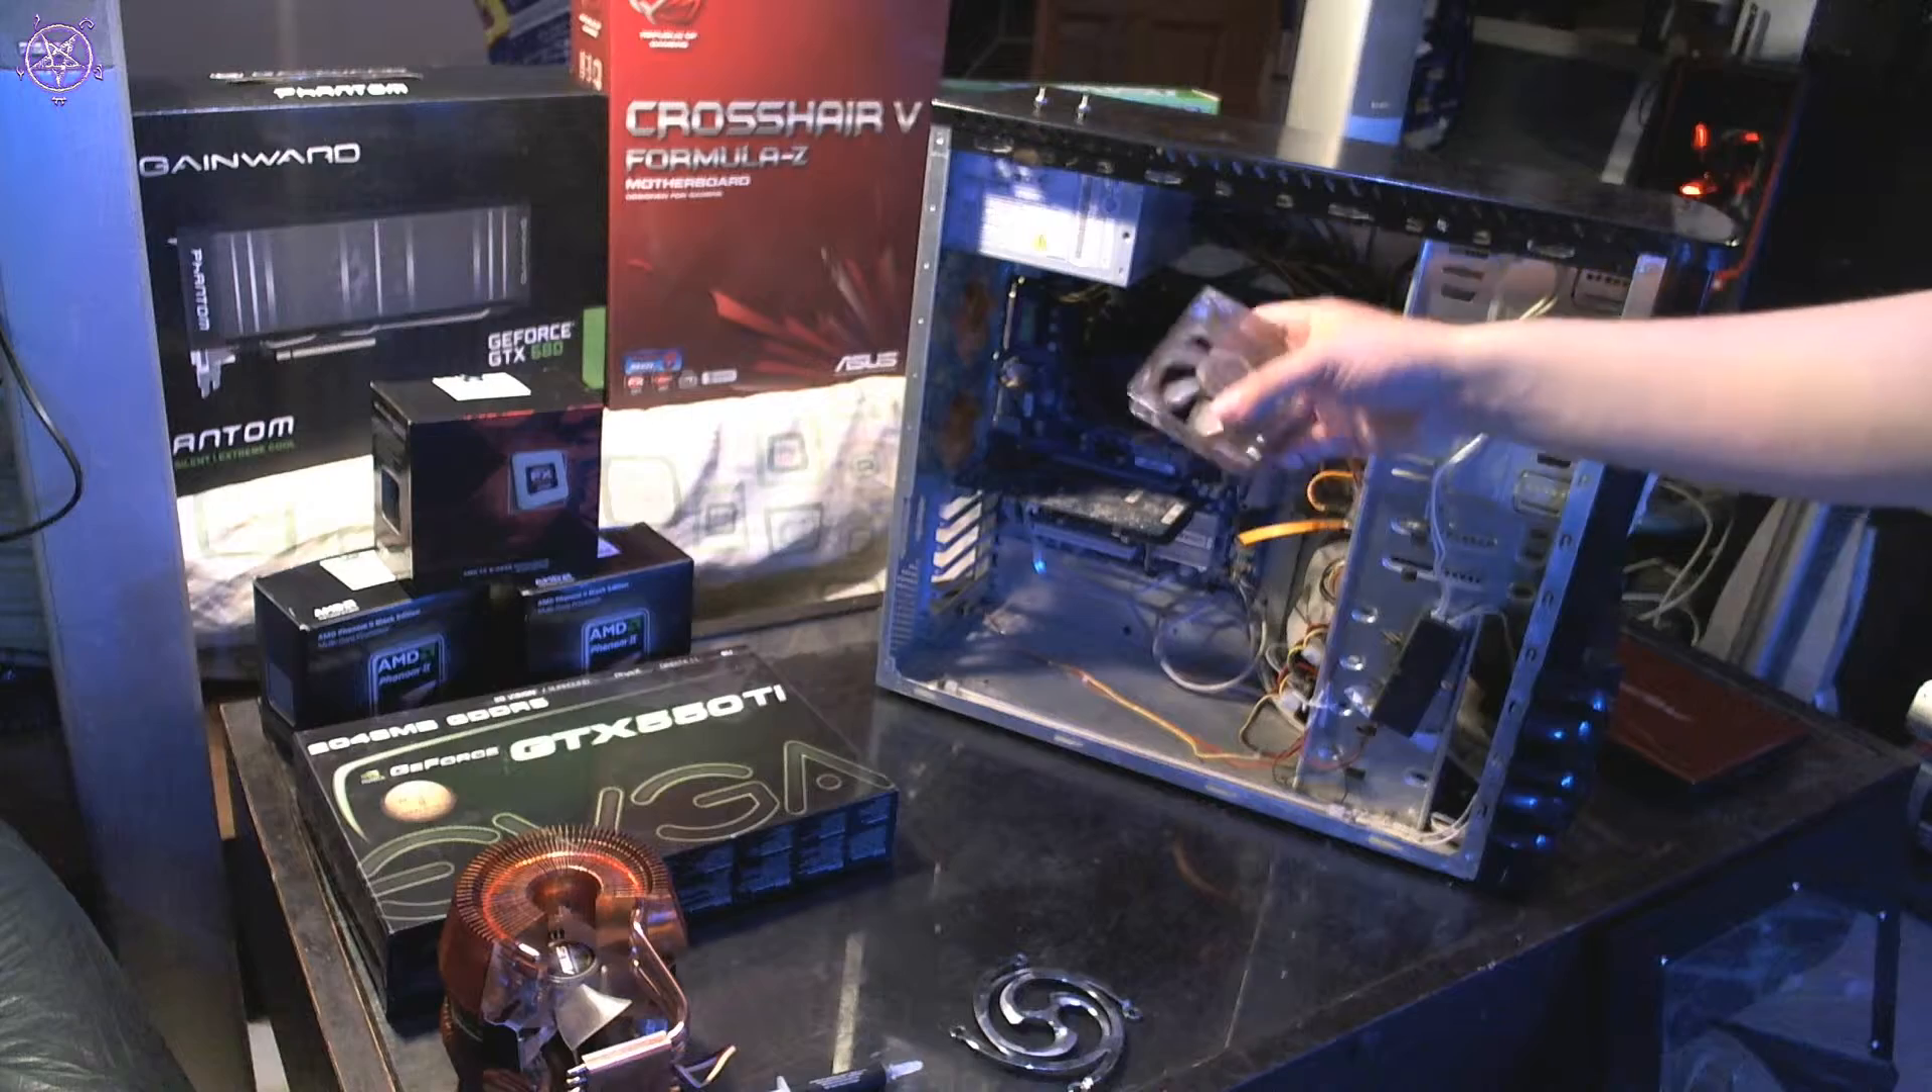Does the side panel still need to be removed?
No.